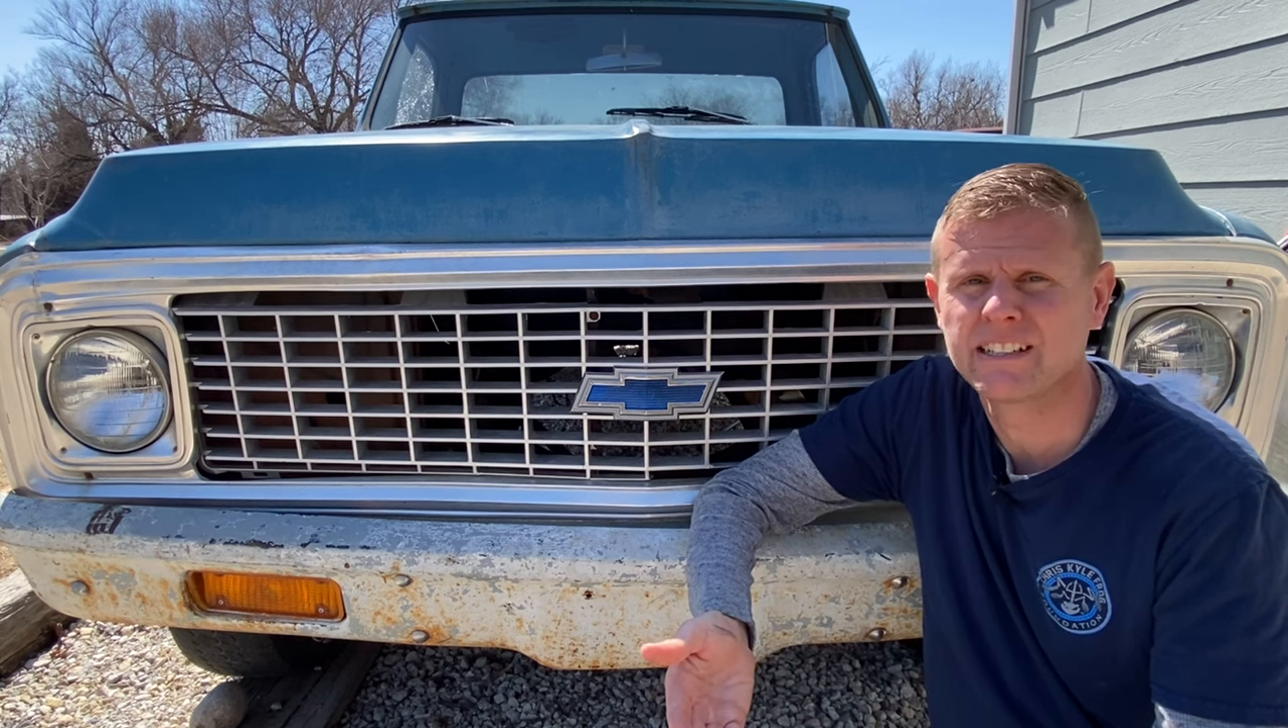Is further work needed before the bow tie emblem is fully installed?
No.